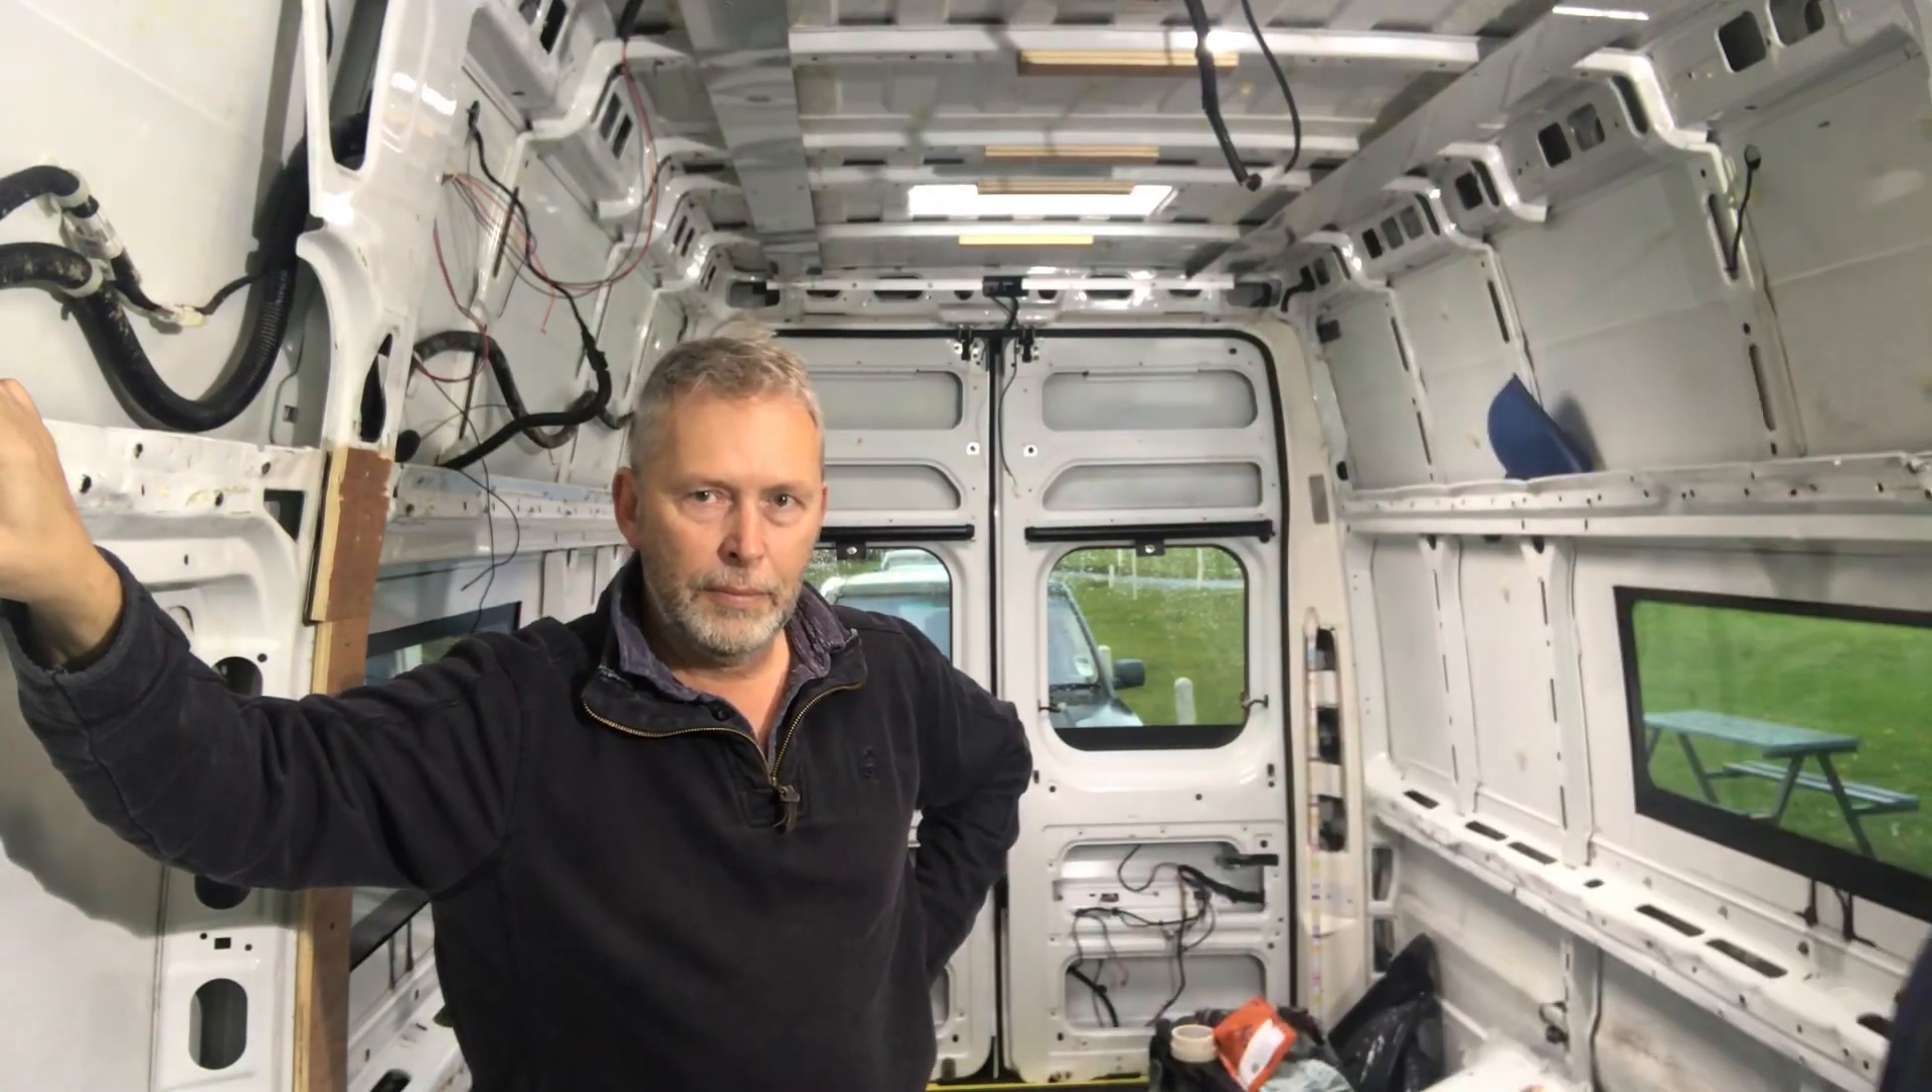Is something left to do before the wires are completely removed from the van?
Yes.